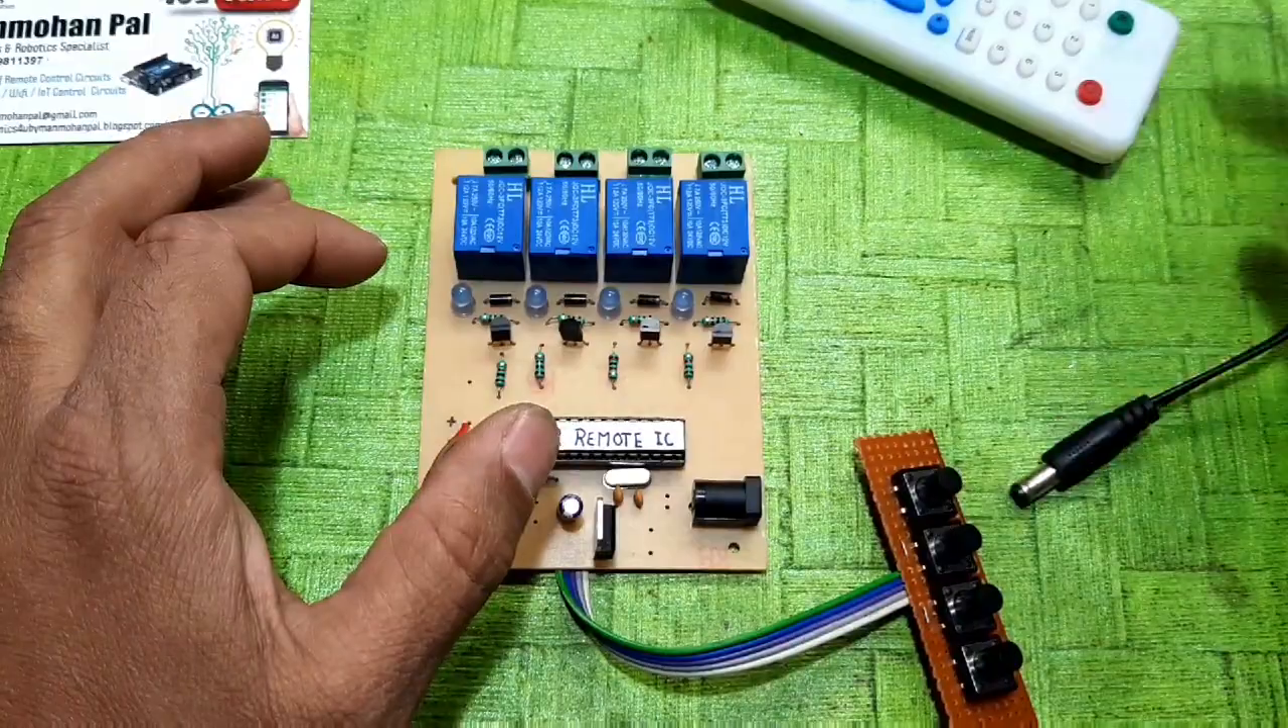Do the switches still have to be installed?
No.